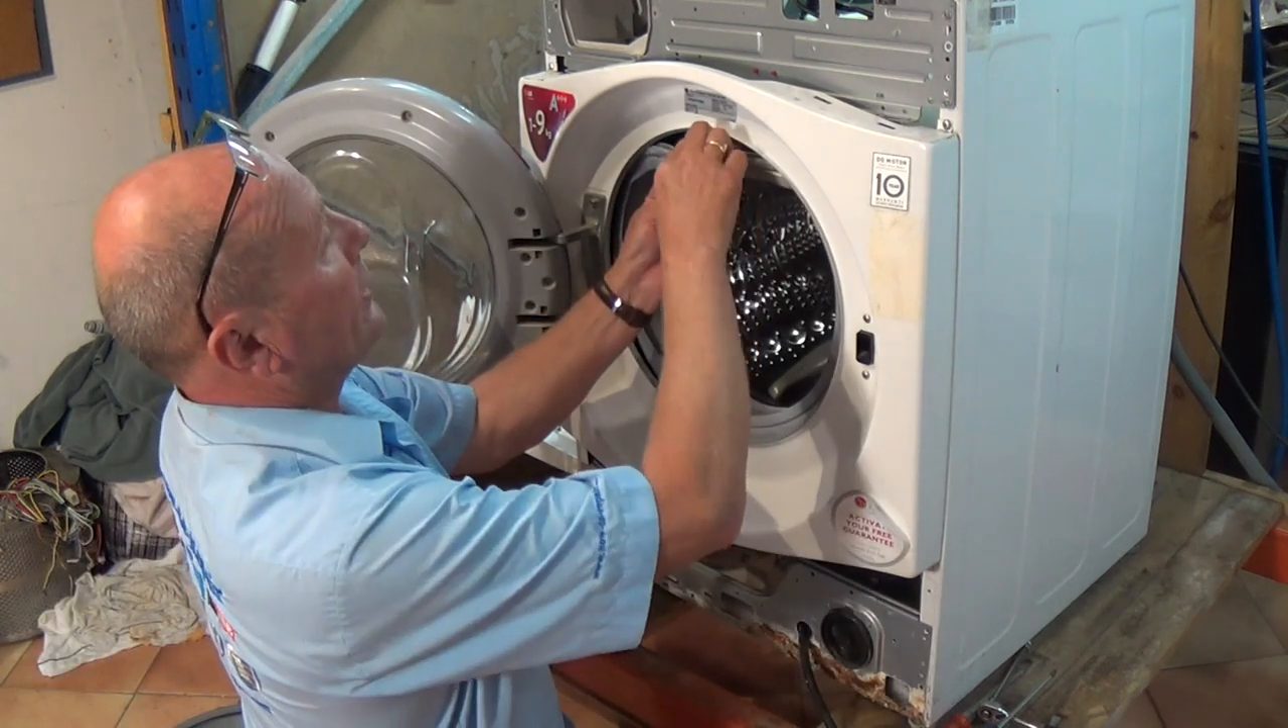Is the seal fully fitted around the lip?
No.